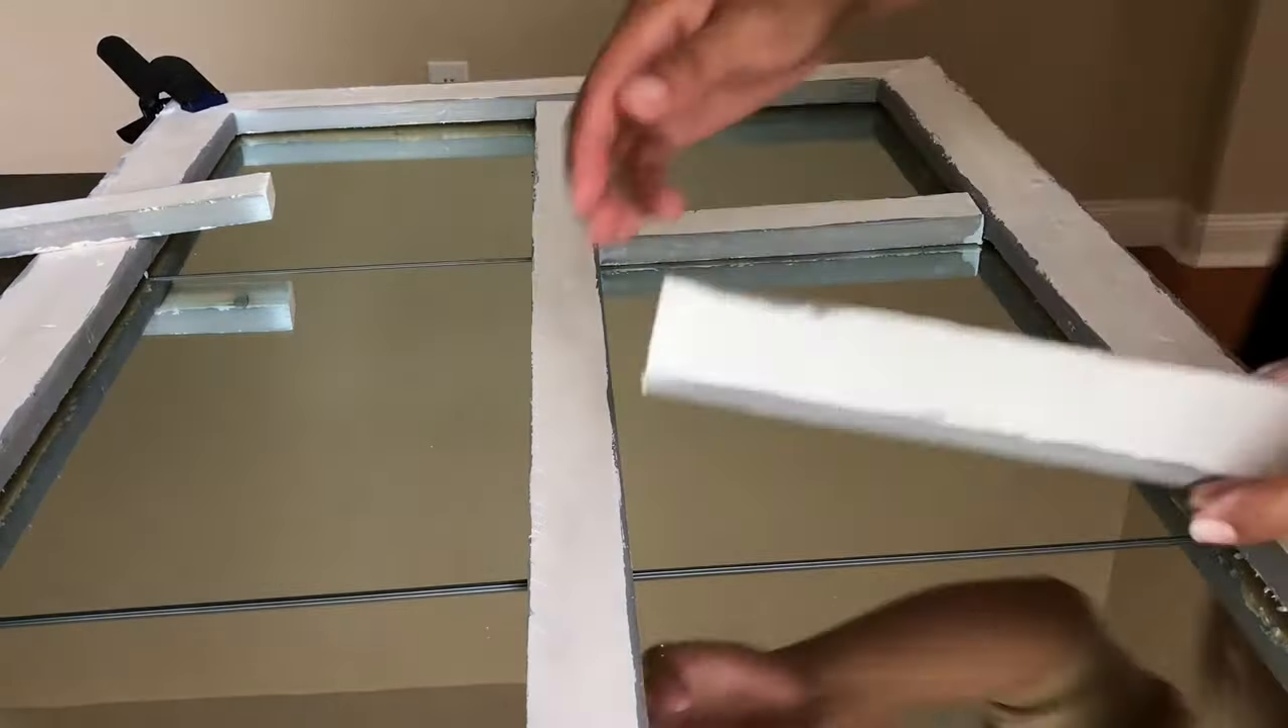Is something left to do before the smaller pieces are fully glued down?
Yes.